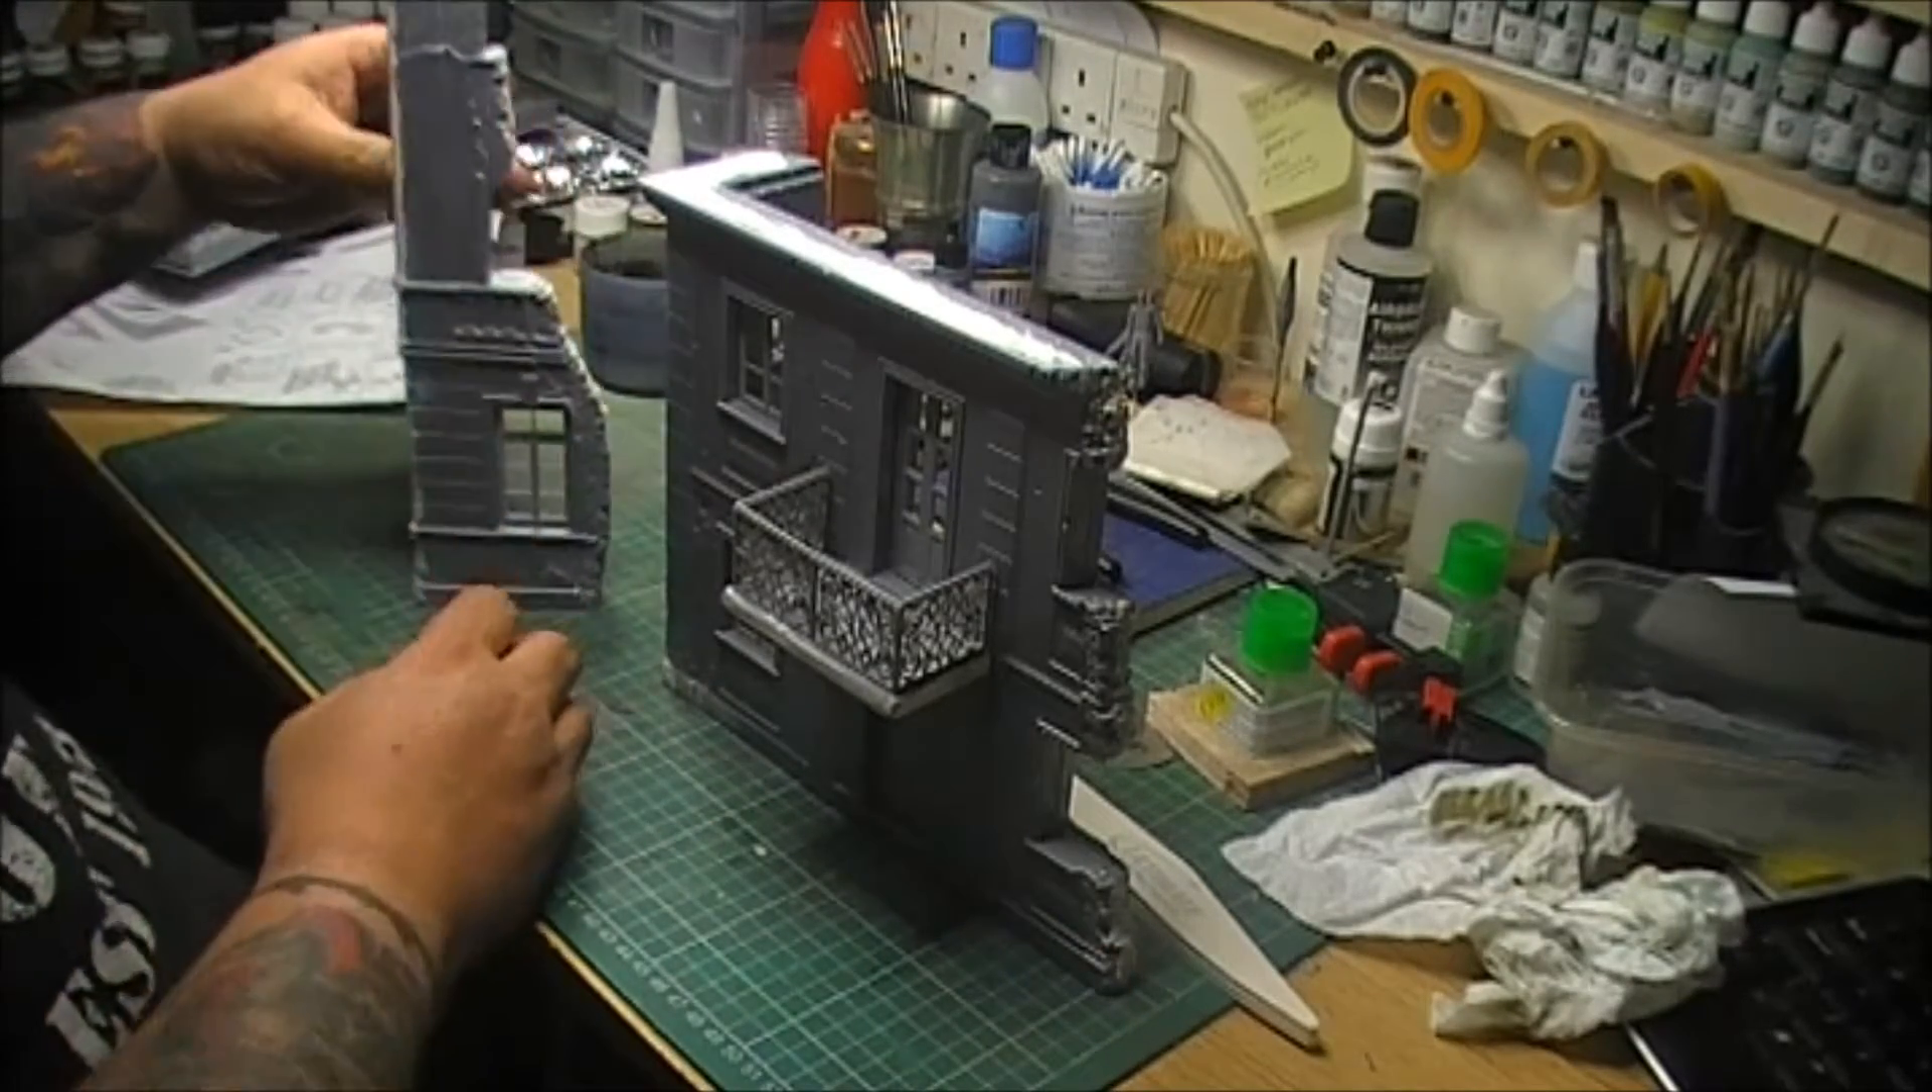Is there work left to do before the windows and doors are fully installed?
No.